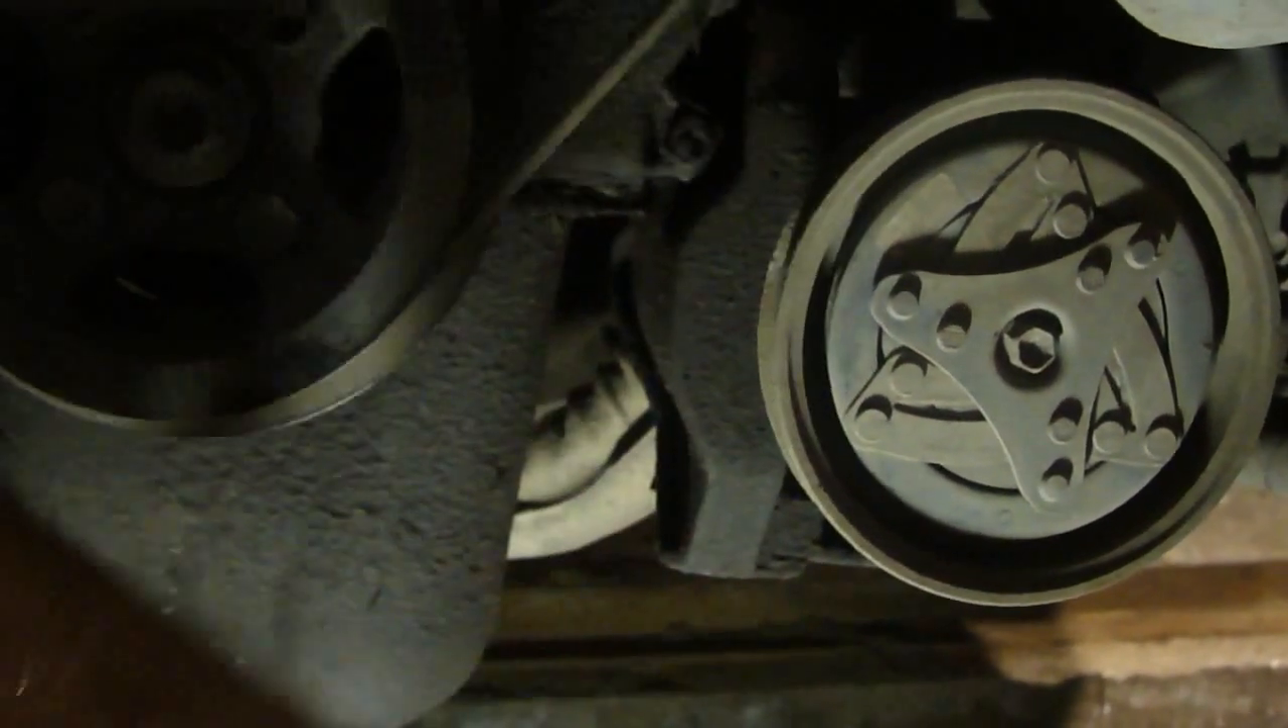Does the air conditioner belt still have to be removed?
No.